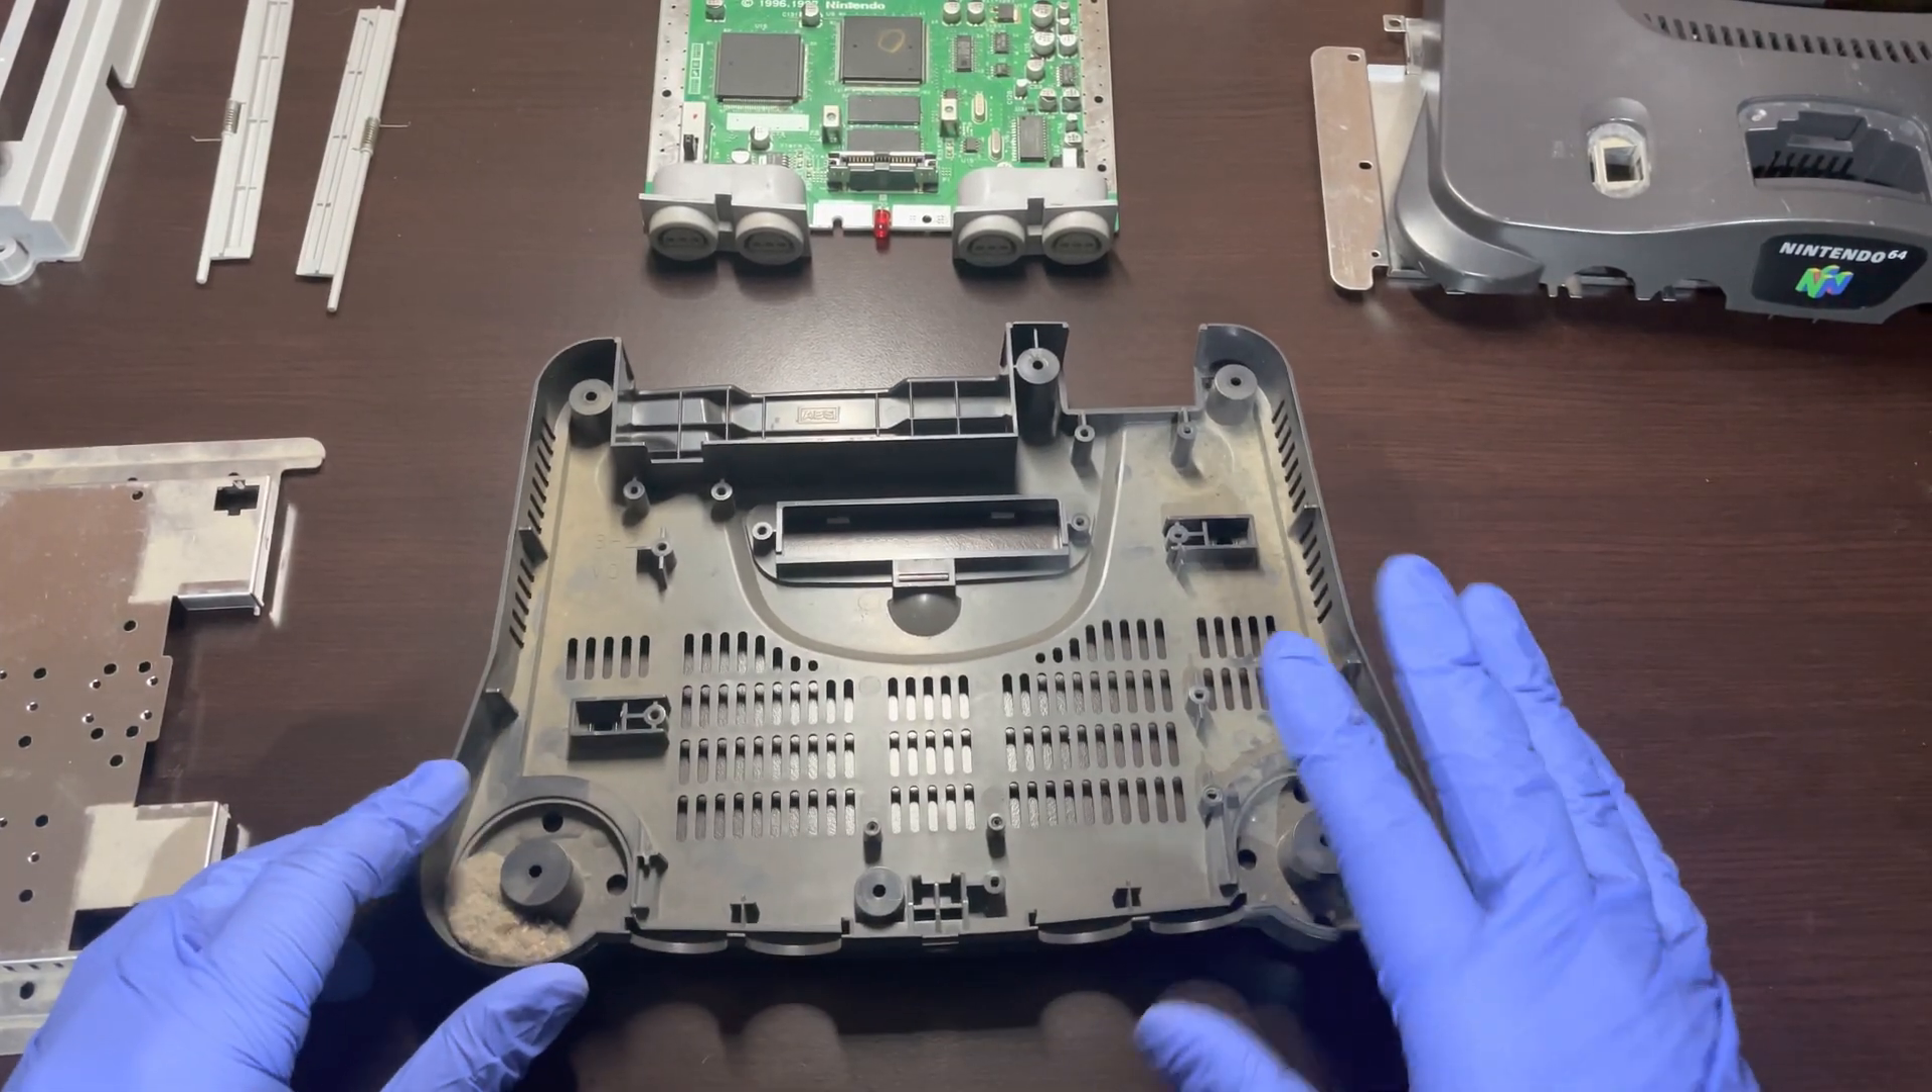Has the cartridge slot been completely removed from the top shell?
Yes.